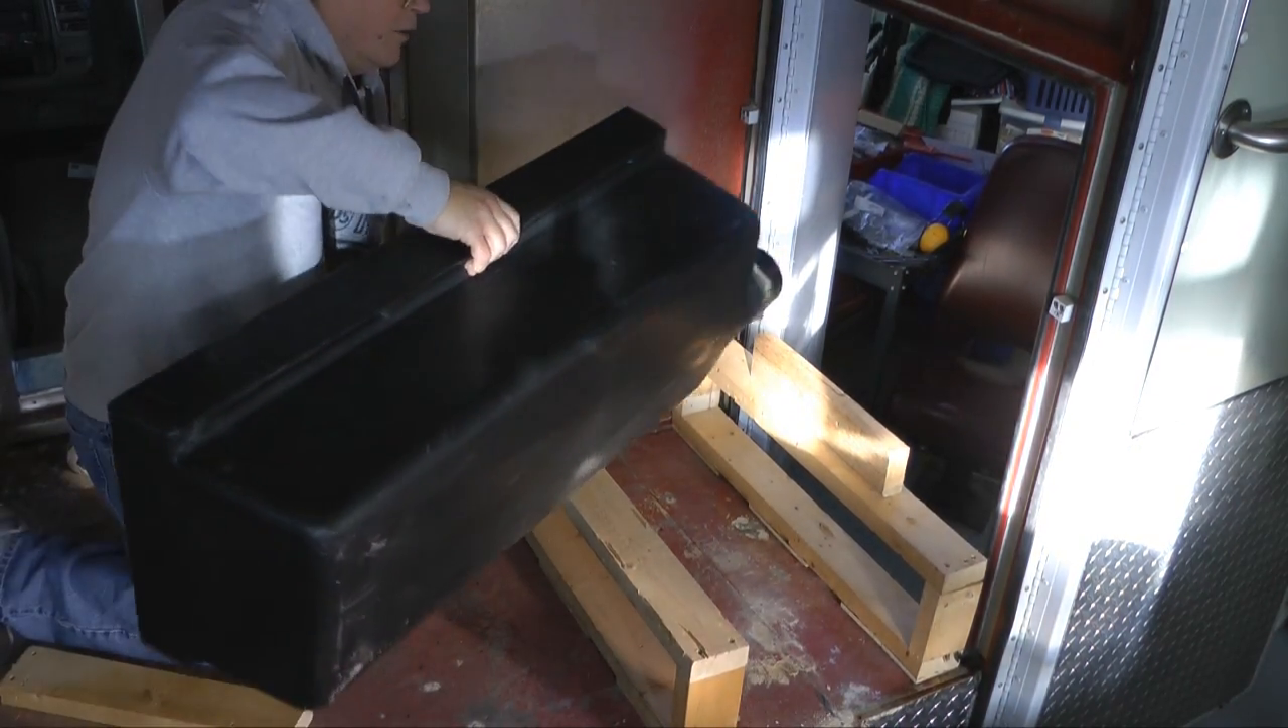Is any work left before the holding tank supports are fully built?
No.